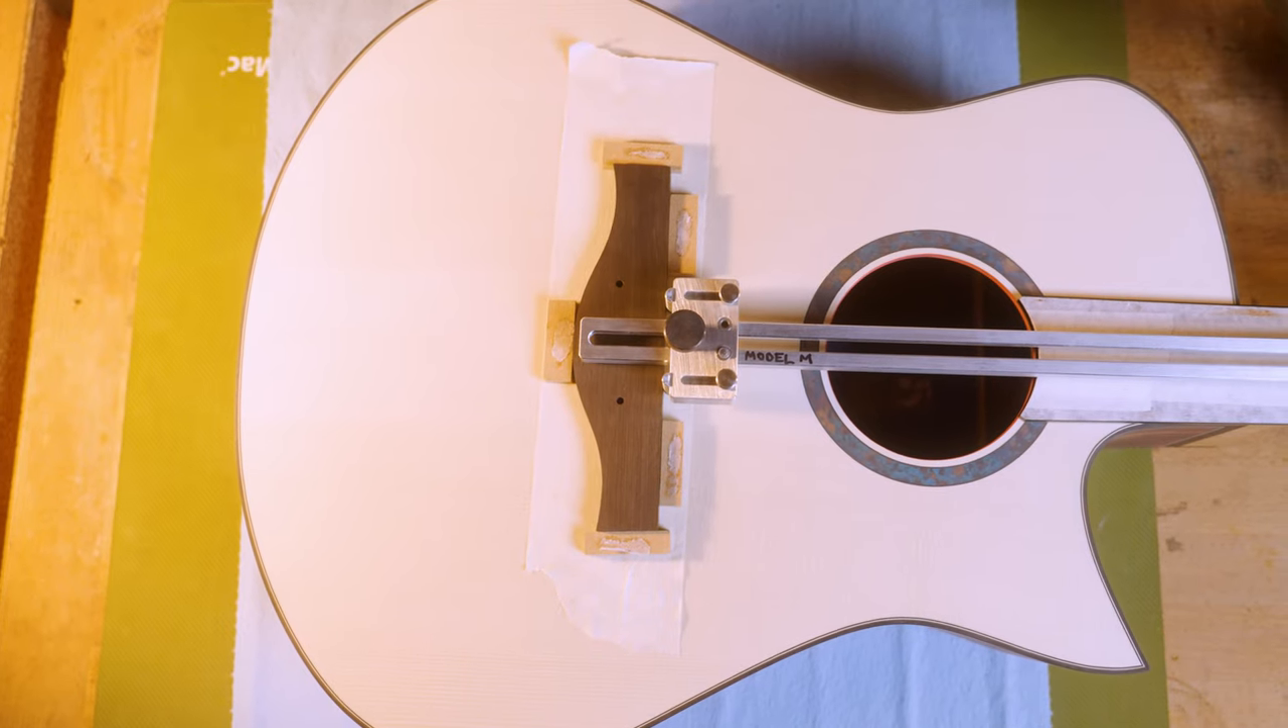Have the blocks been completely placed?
Yes.